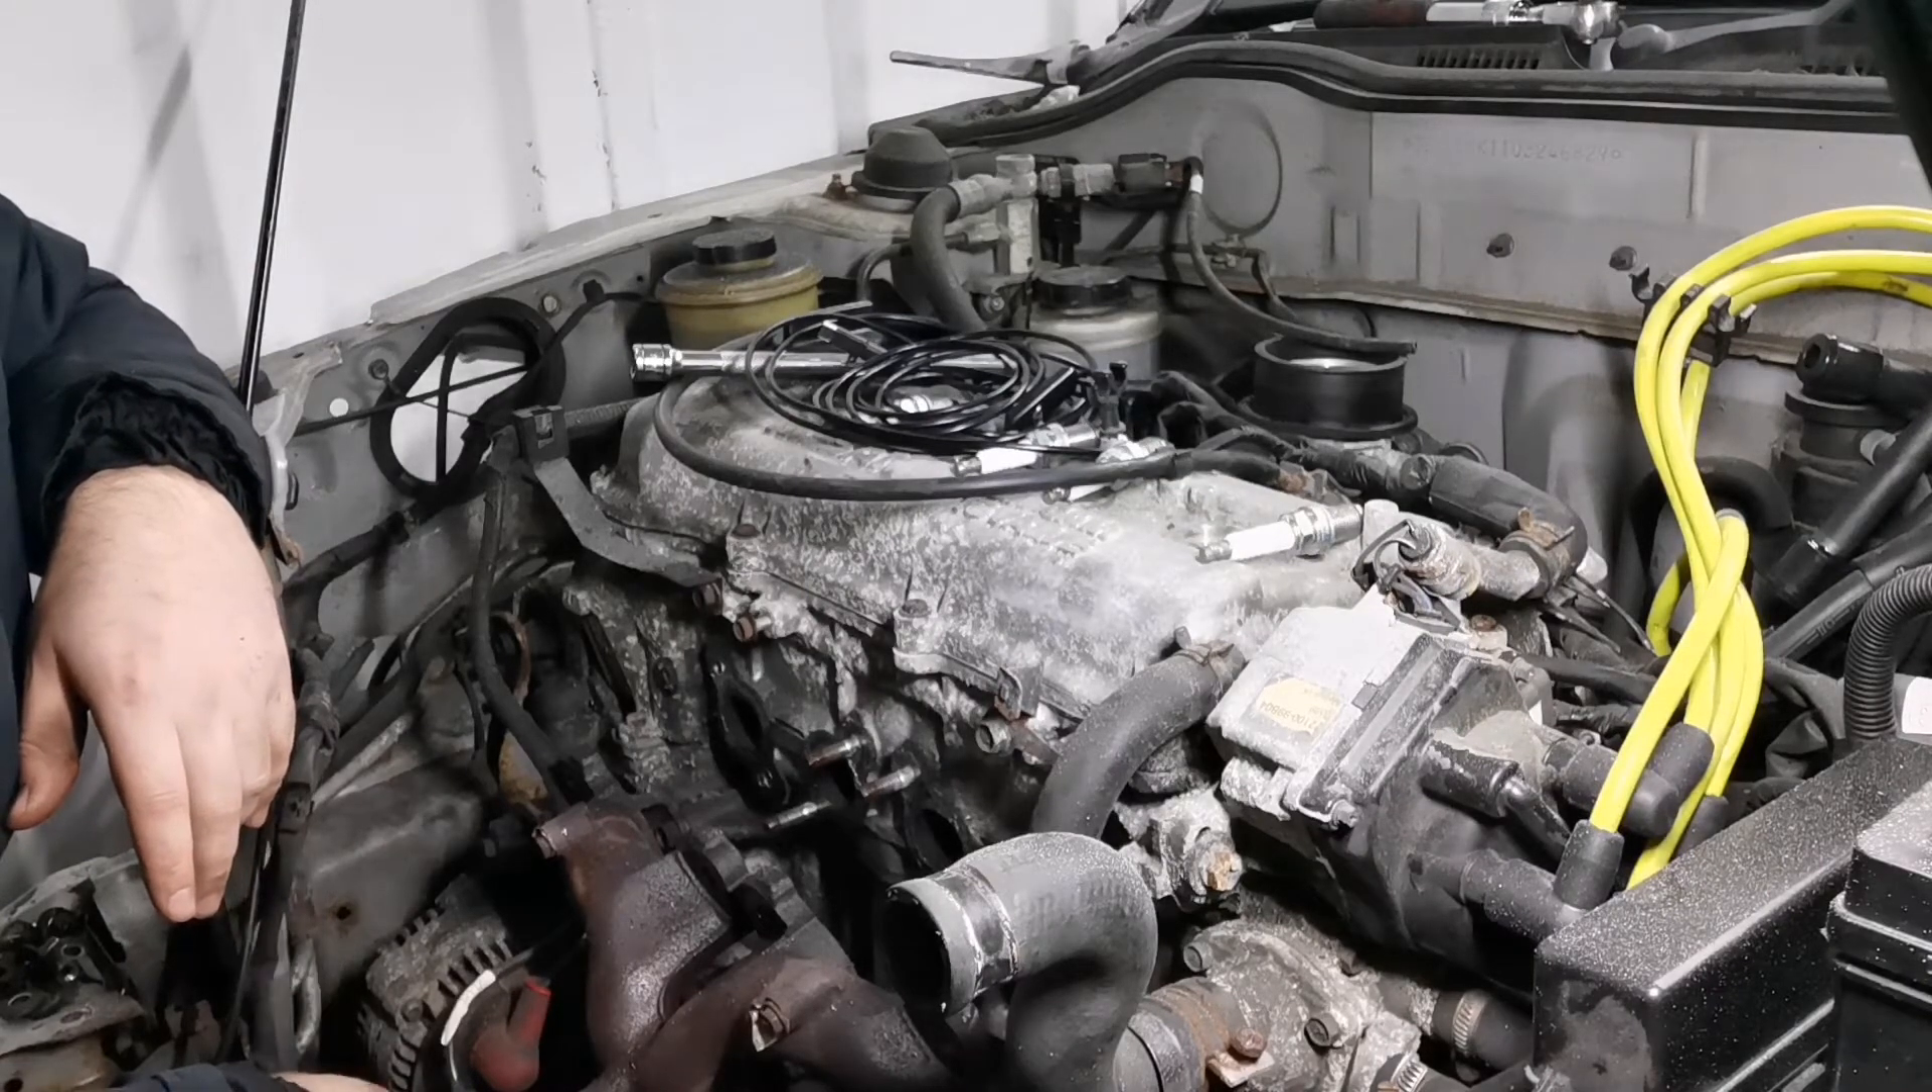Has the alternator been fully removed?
No.